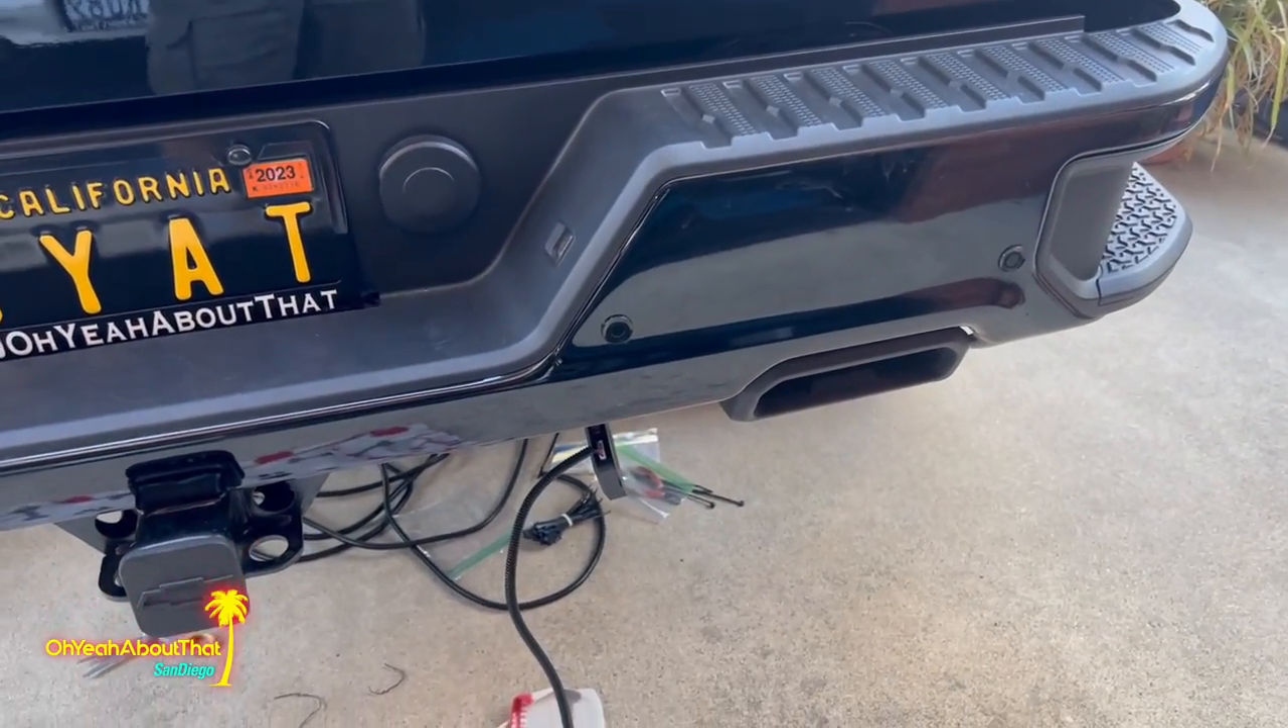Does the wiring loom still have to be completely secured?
Yes.